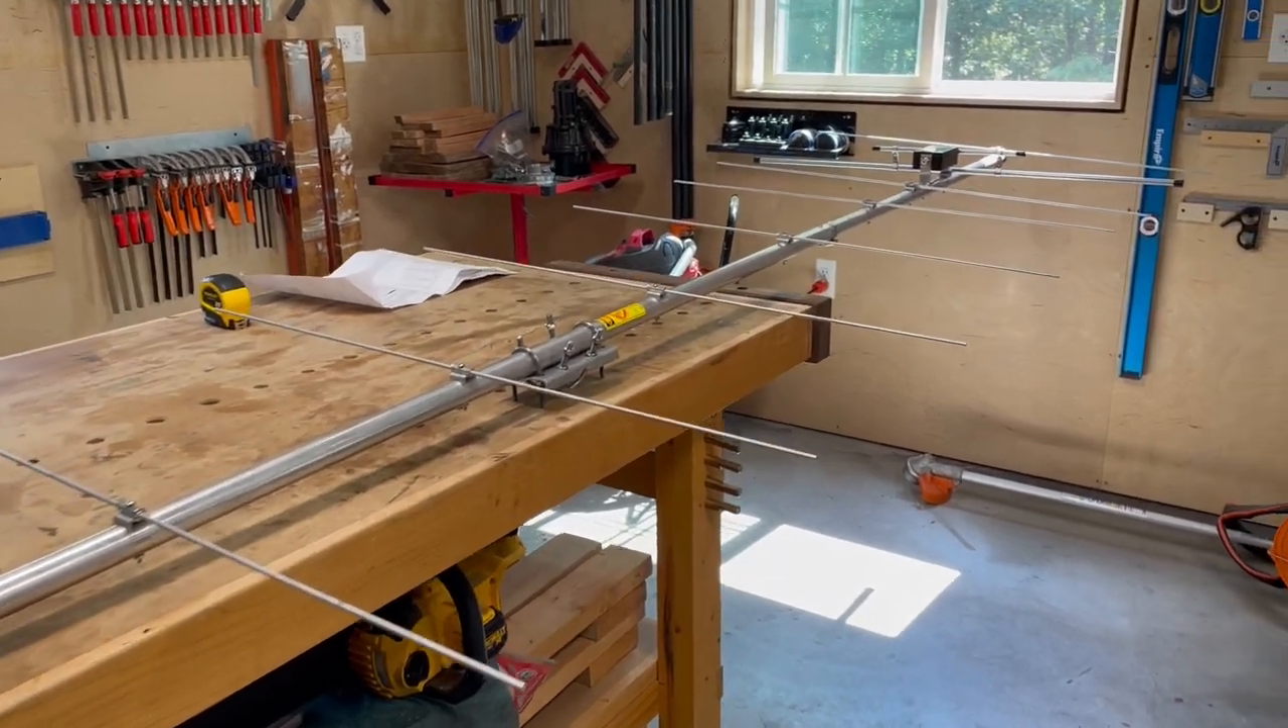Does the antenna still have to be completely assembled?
No.